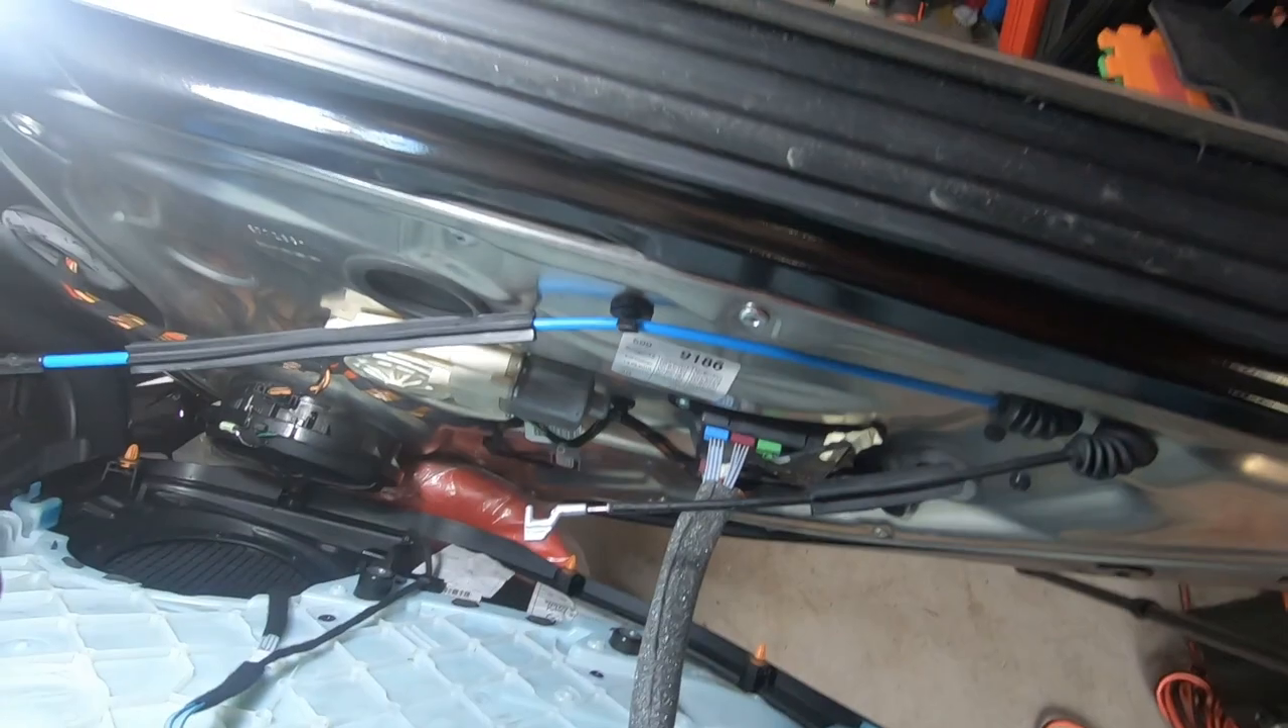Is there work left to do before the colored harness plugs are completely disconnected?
Yes.